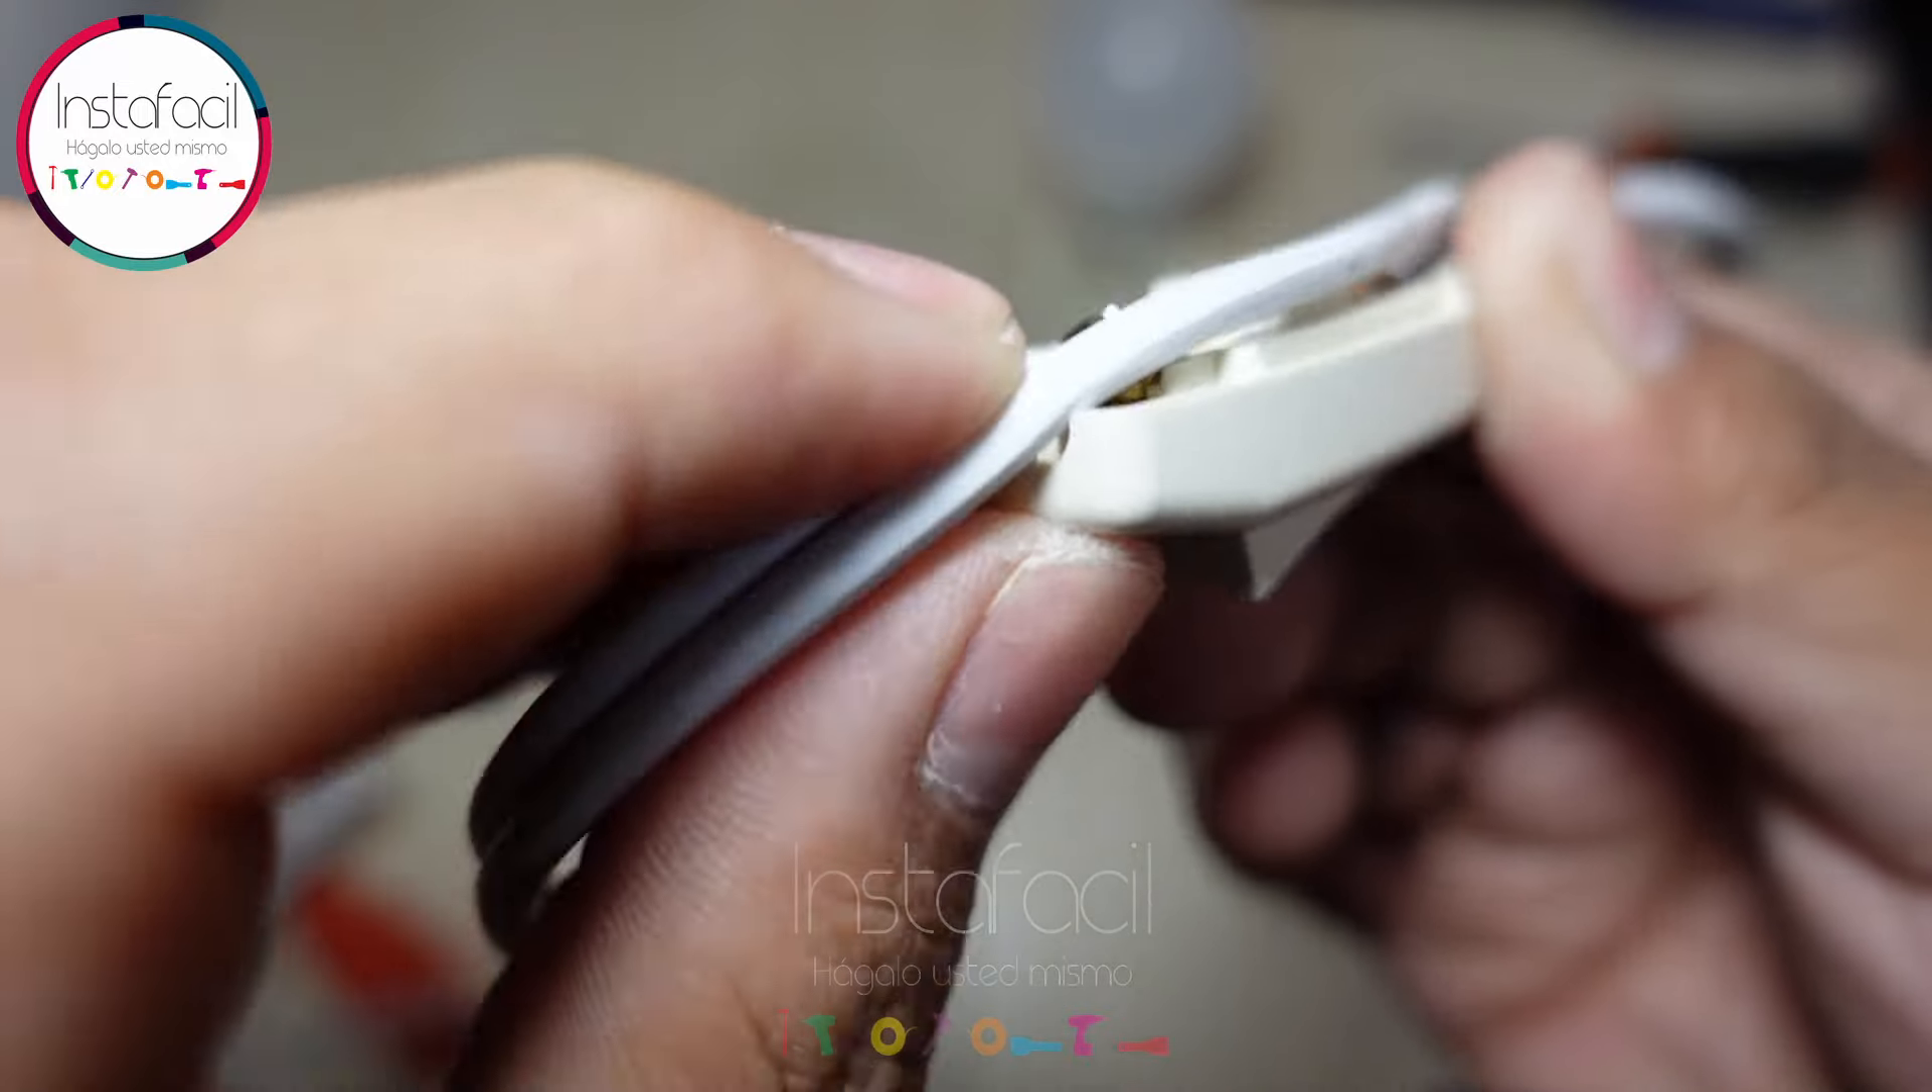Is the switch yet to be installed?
Yes.